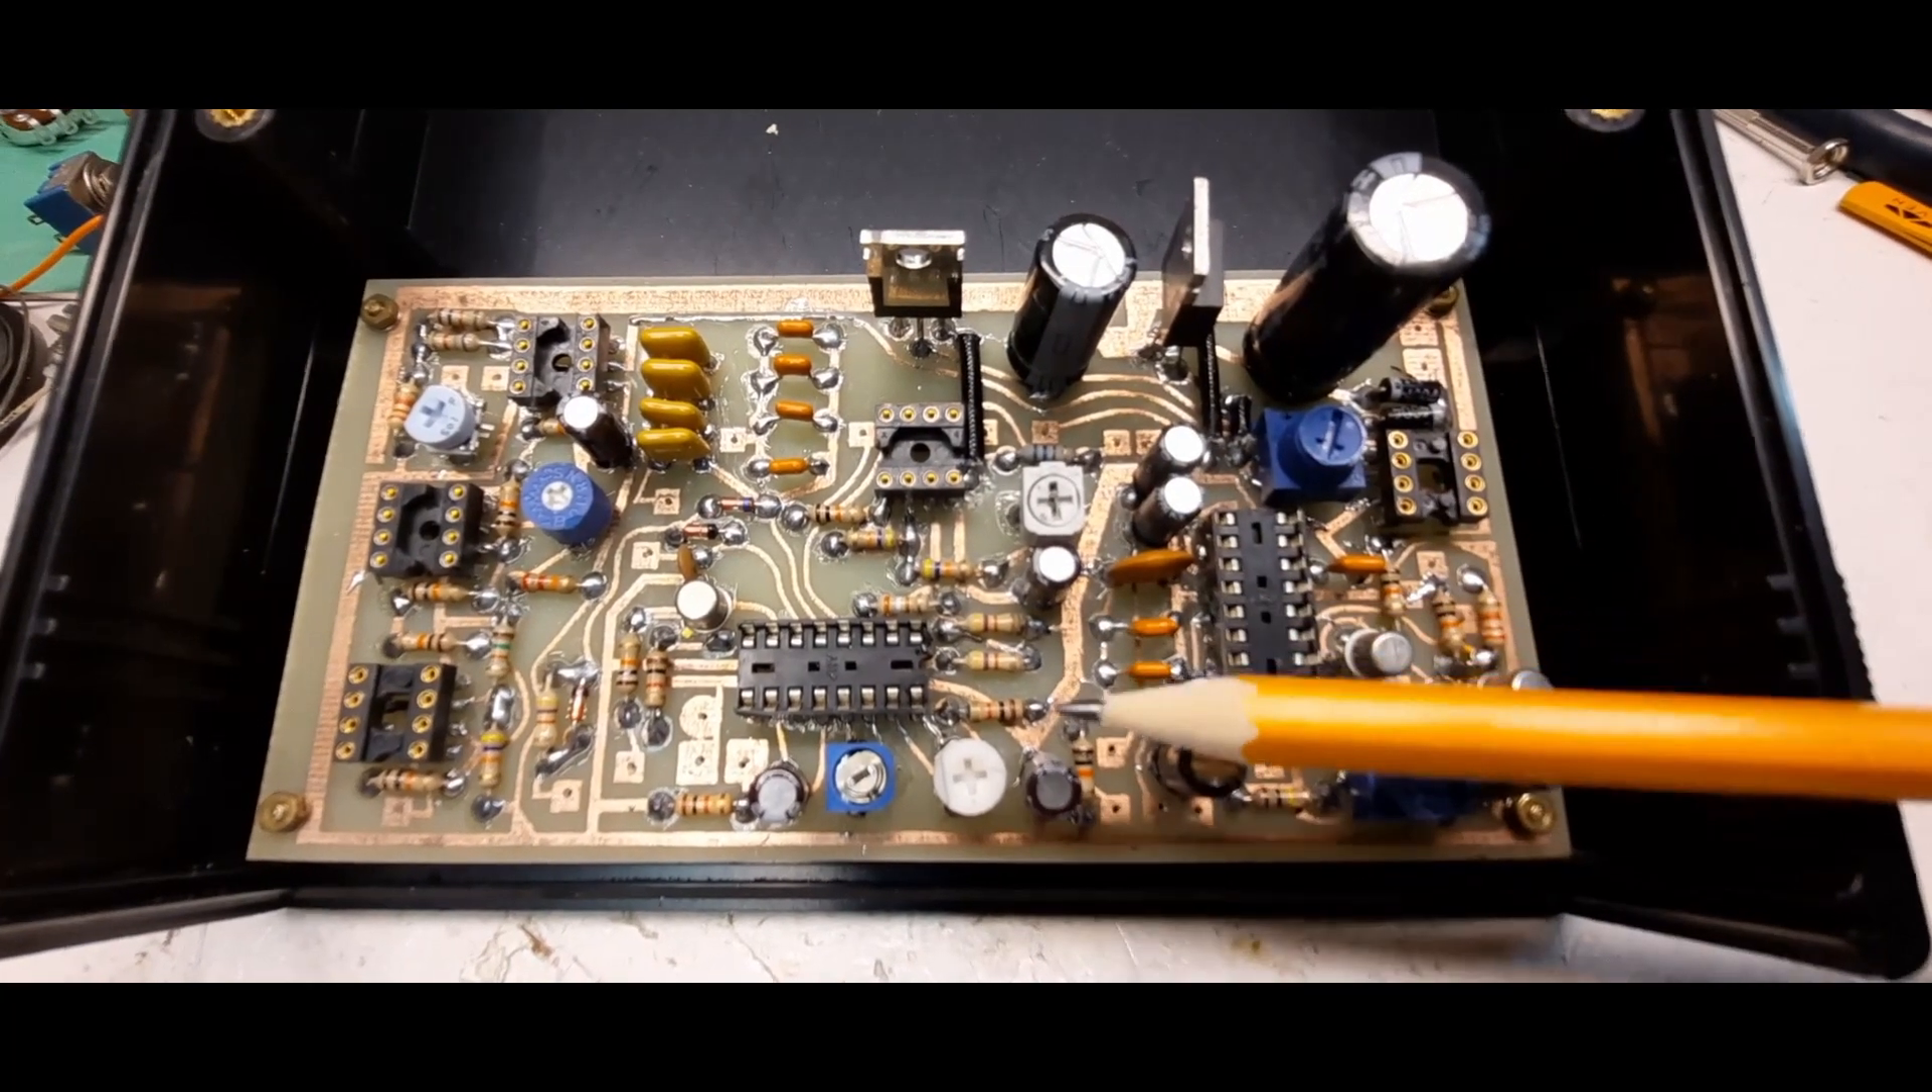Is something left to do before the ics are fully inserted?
Yes.